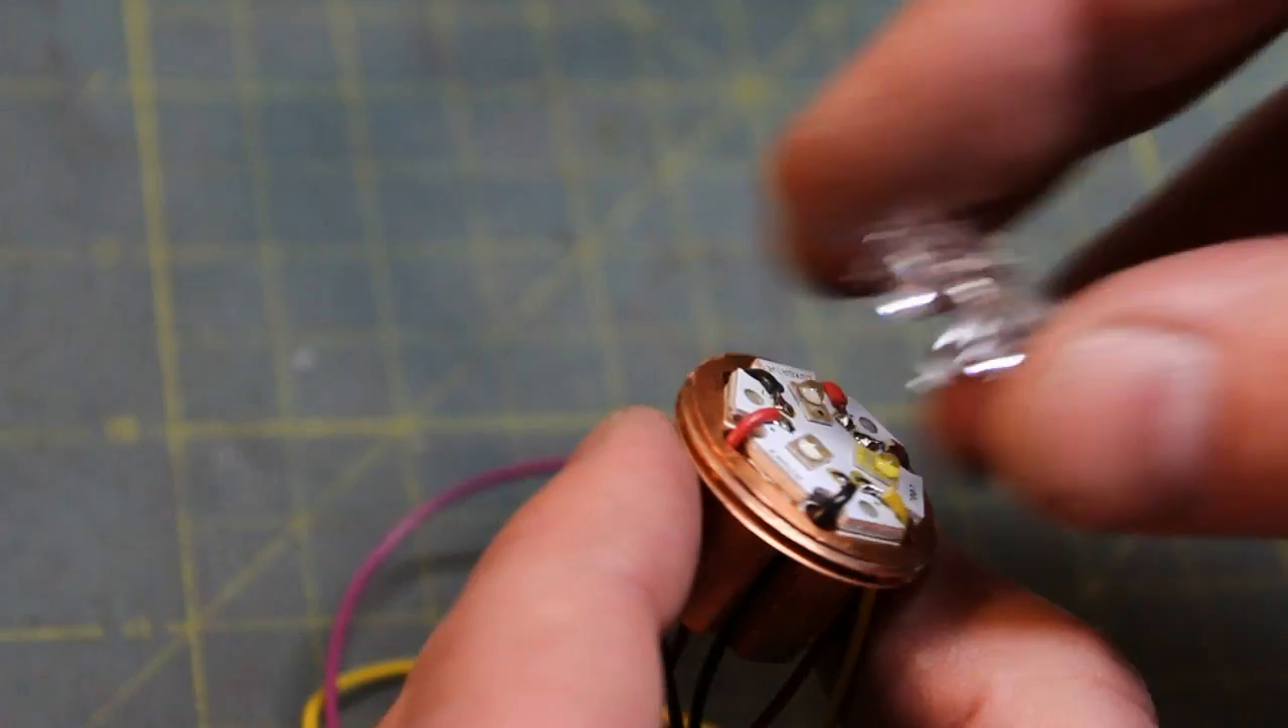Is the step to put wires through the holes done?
Yes.